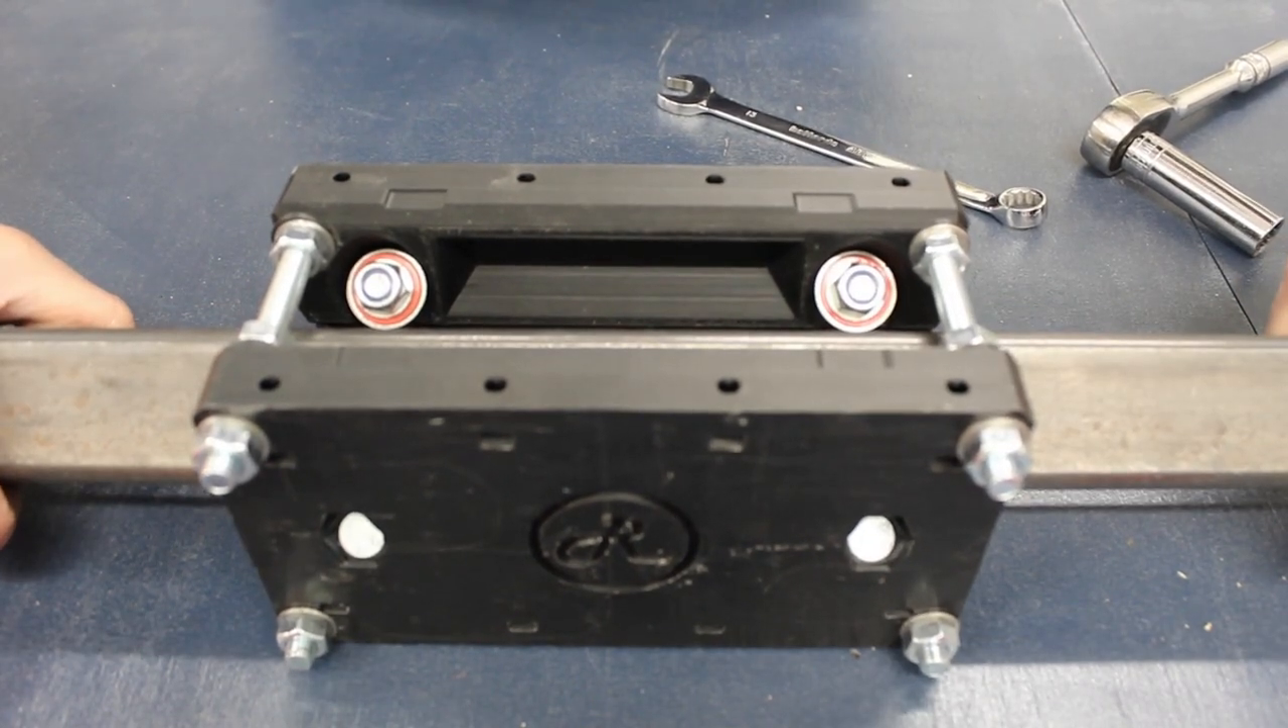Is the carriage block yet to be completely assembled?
No.